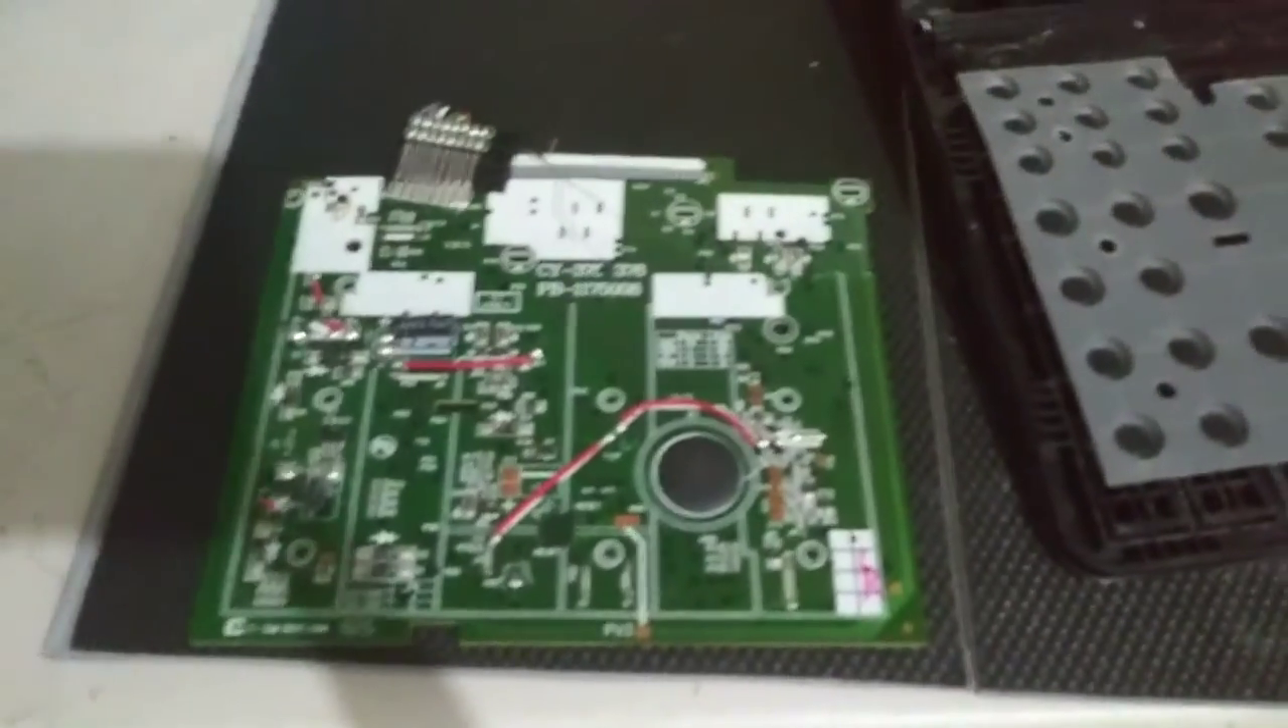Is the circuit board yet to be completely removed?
No.